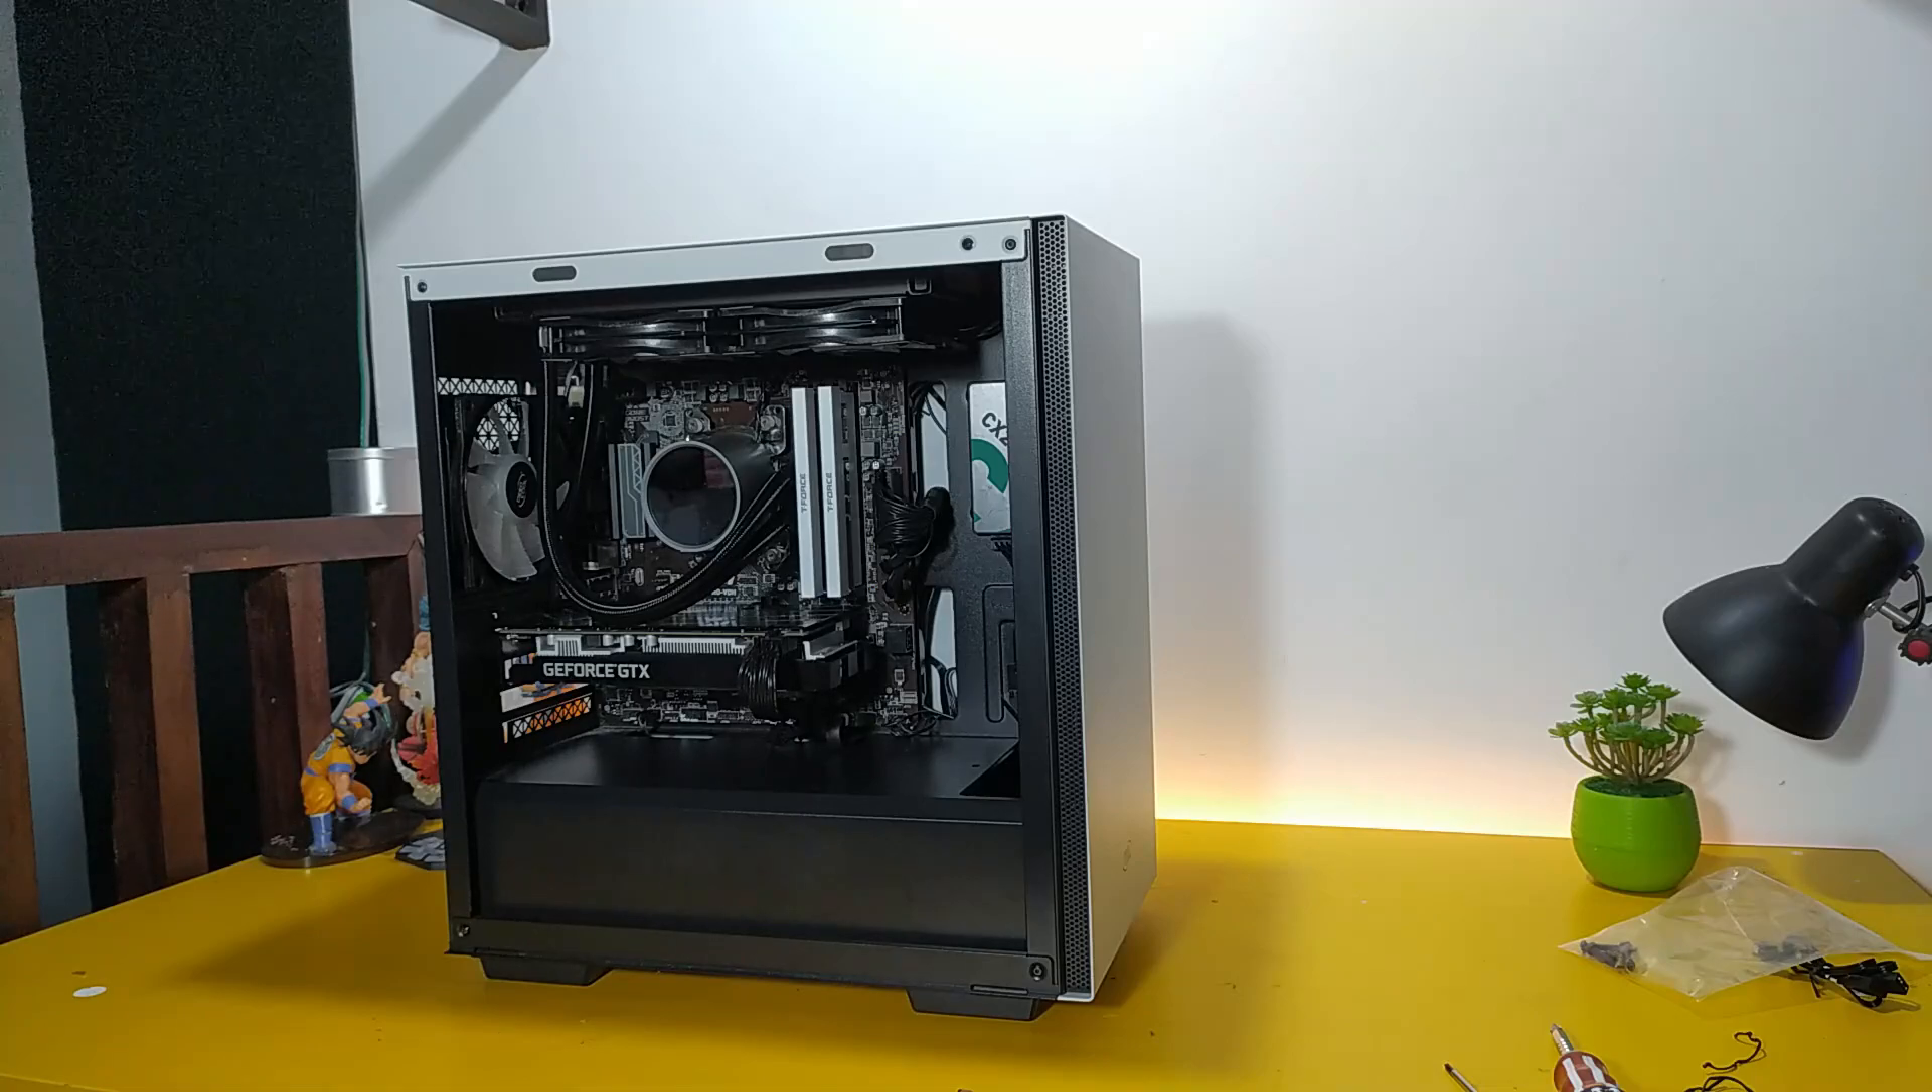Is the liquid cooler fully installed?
Yes.